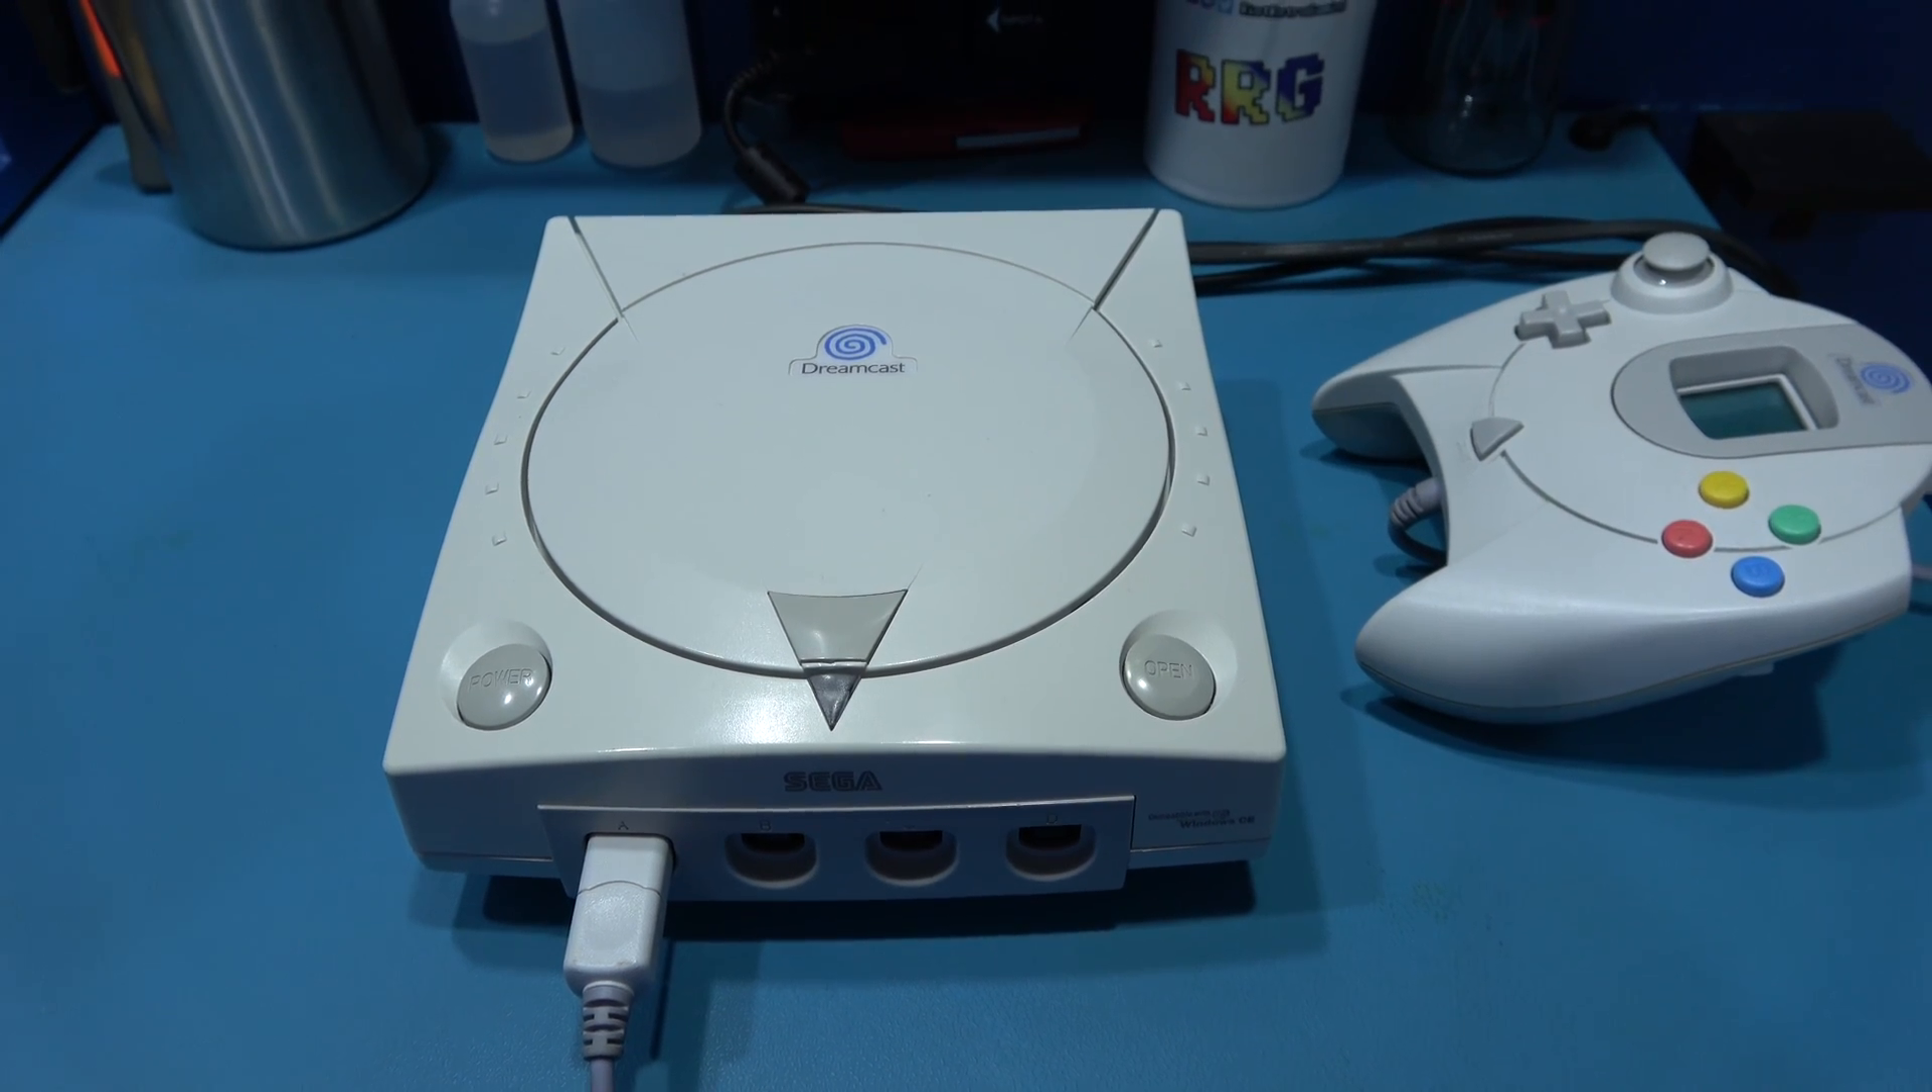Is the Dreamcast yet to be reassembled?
No.